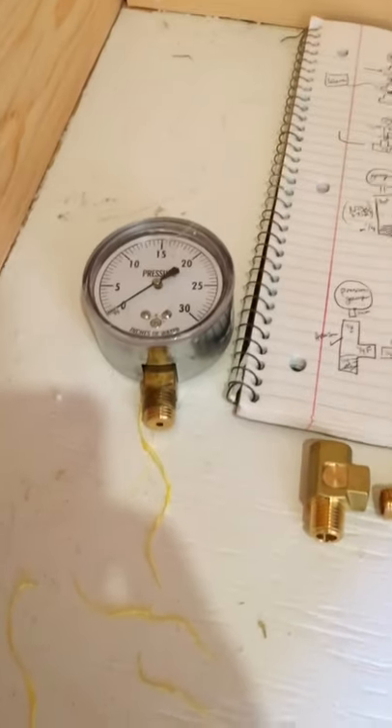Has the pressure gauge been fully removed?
Yes.